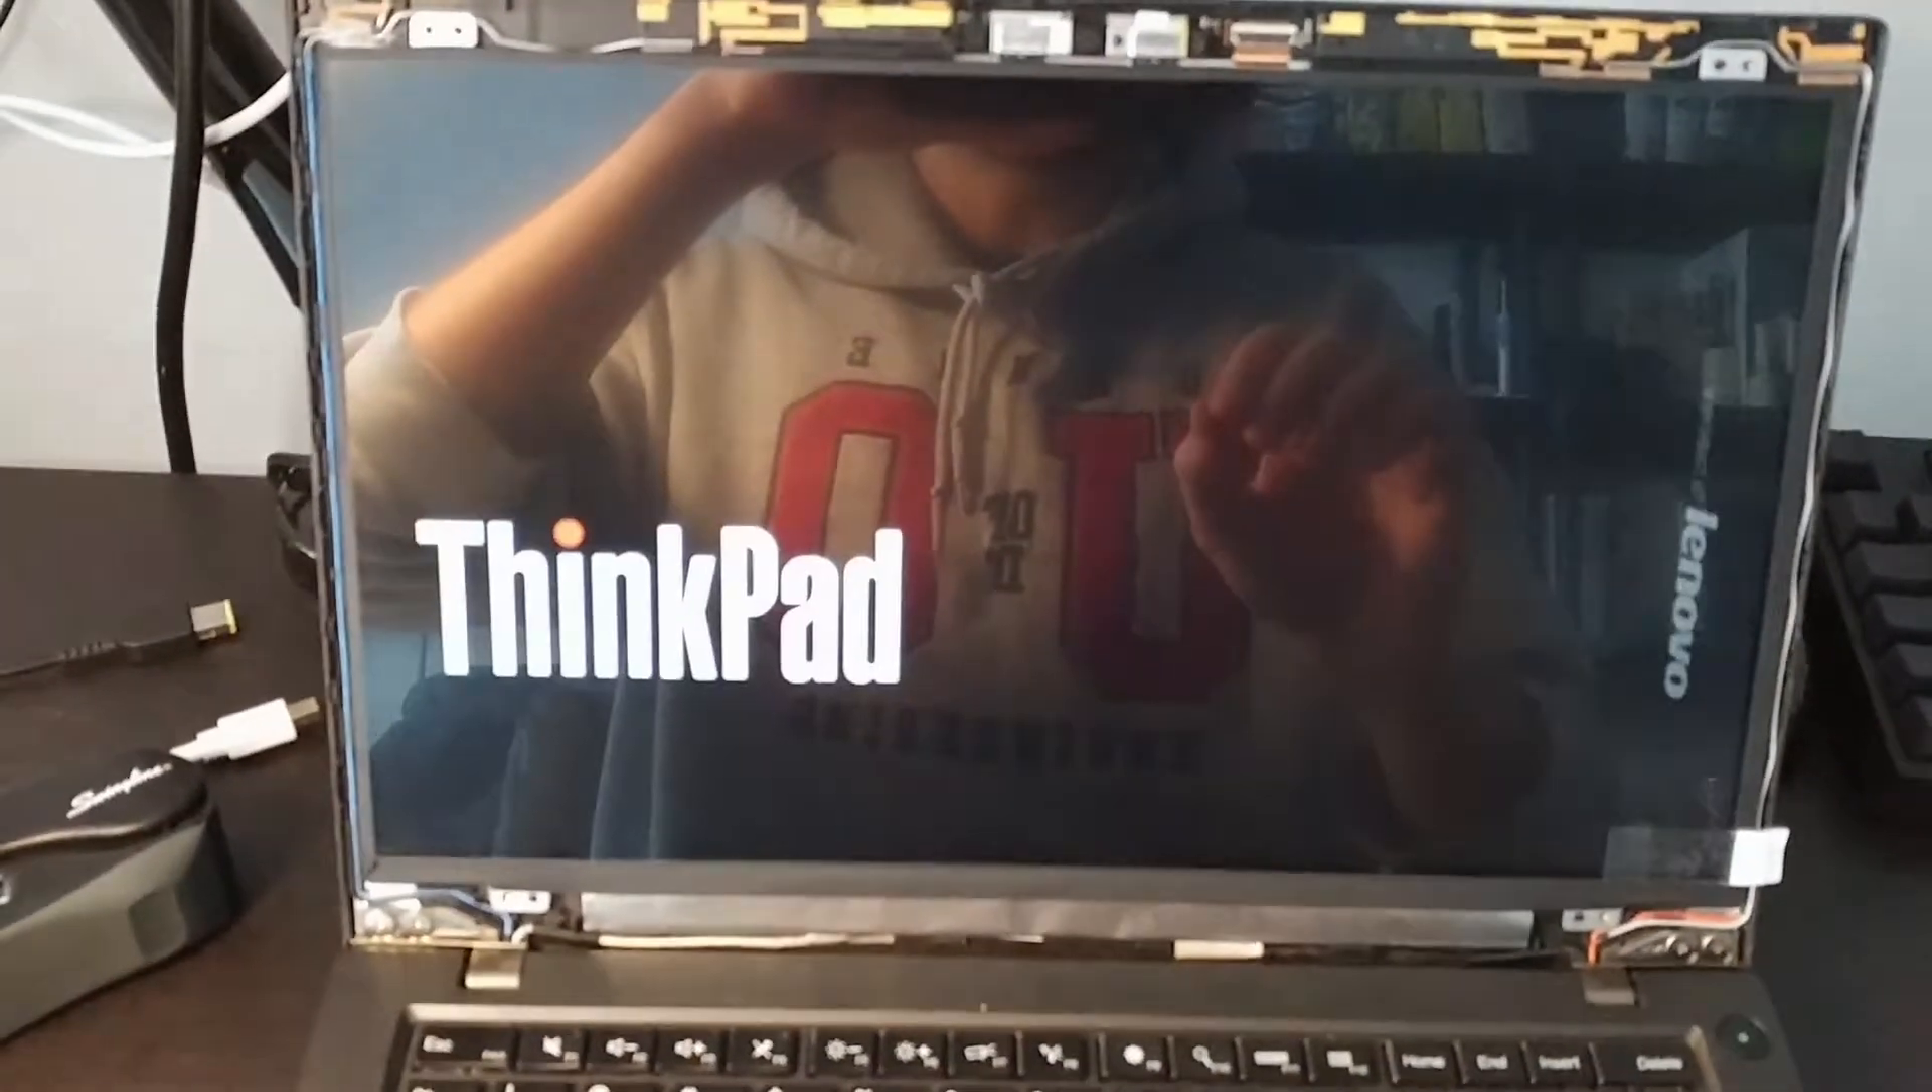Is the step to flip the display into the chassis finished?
Yes.